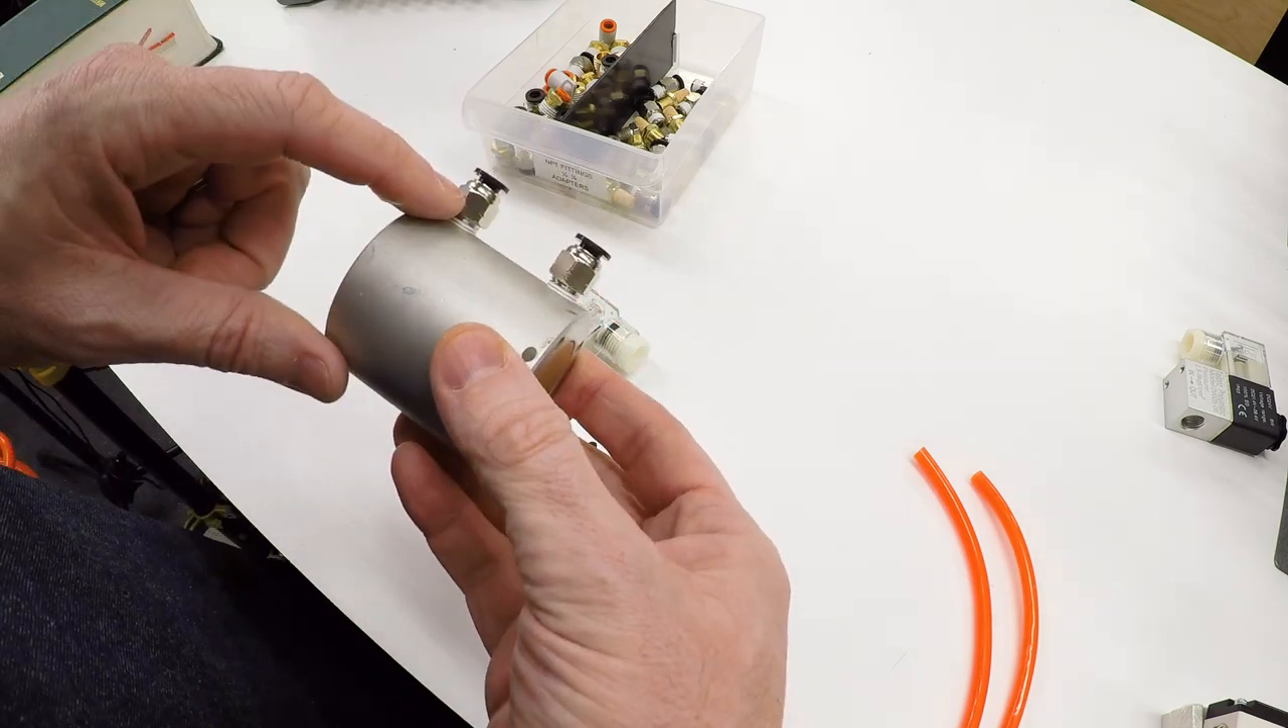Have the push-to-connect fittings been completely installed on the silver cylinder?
Yes.